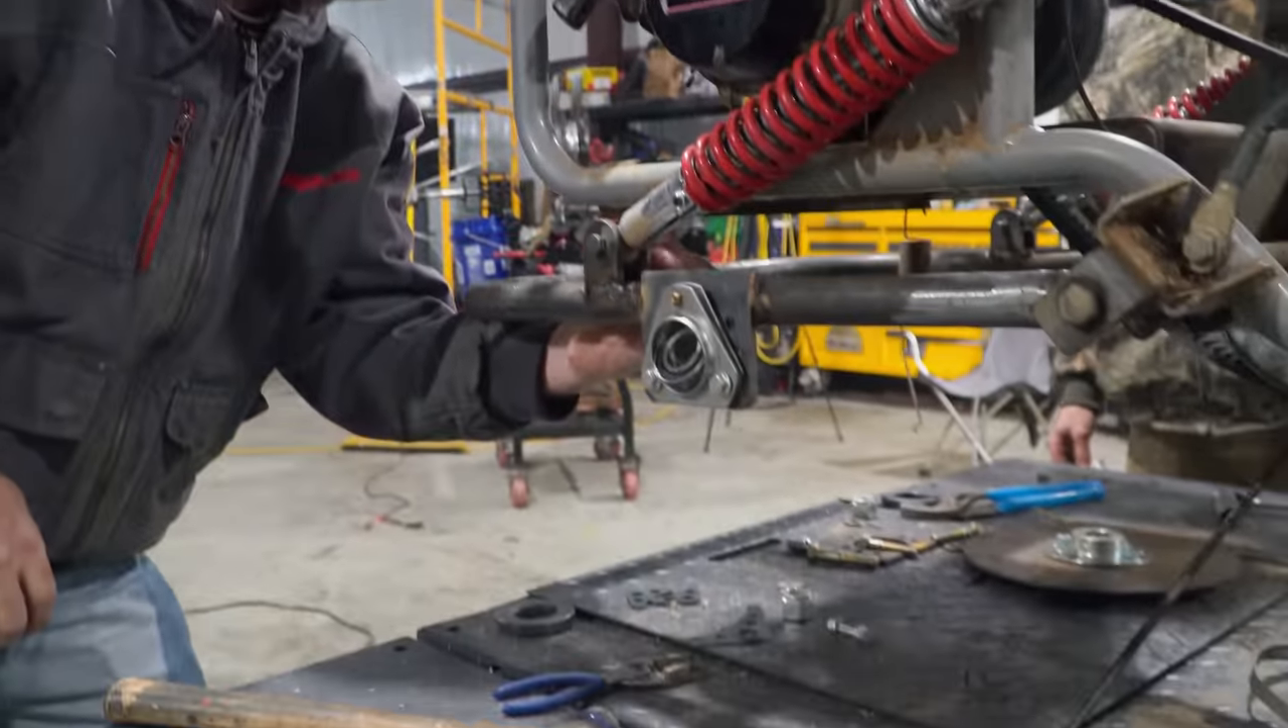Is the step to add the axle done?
No.